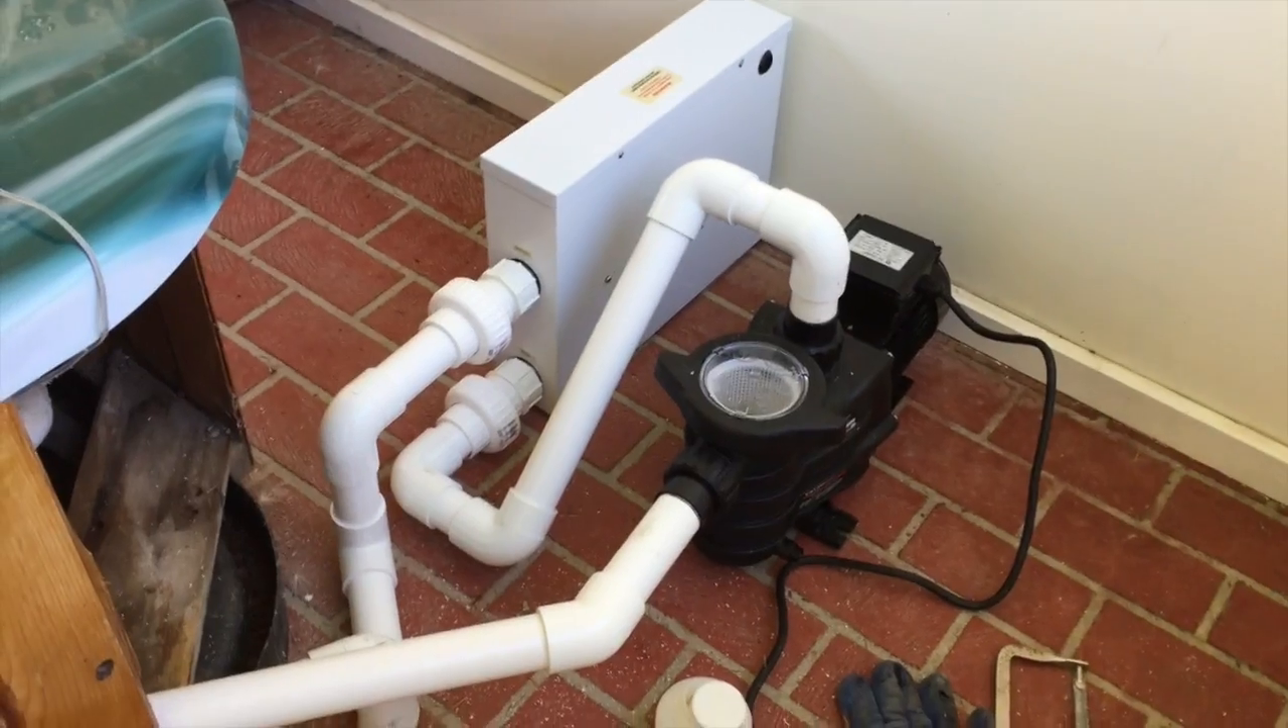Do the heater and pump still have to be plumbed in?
No.